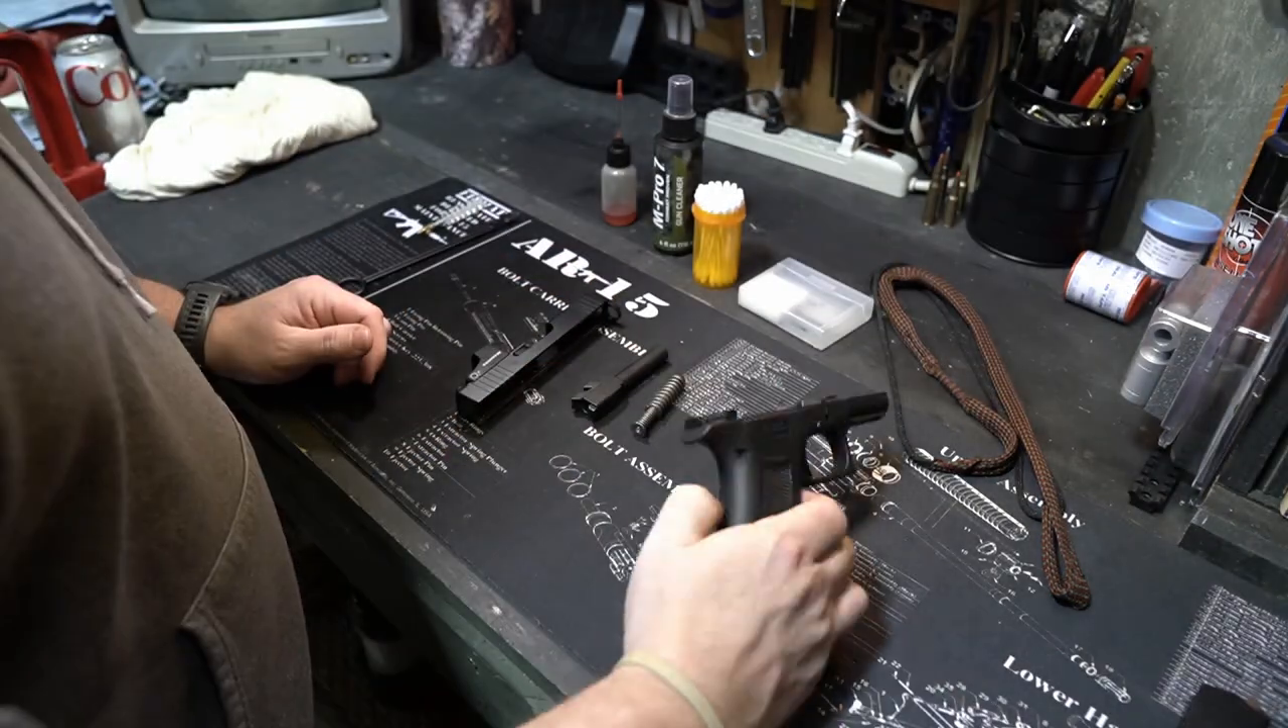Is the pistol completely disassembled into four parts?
Yes.